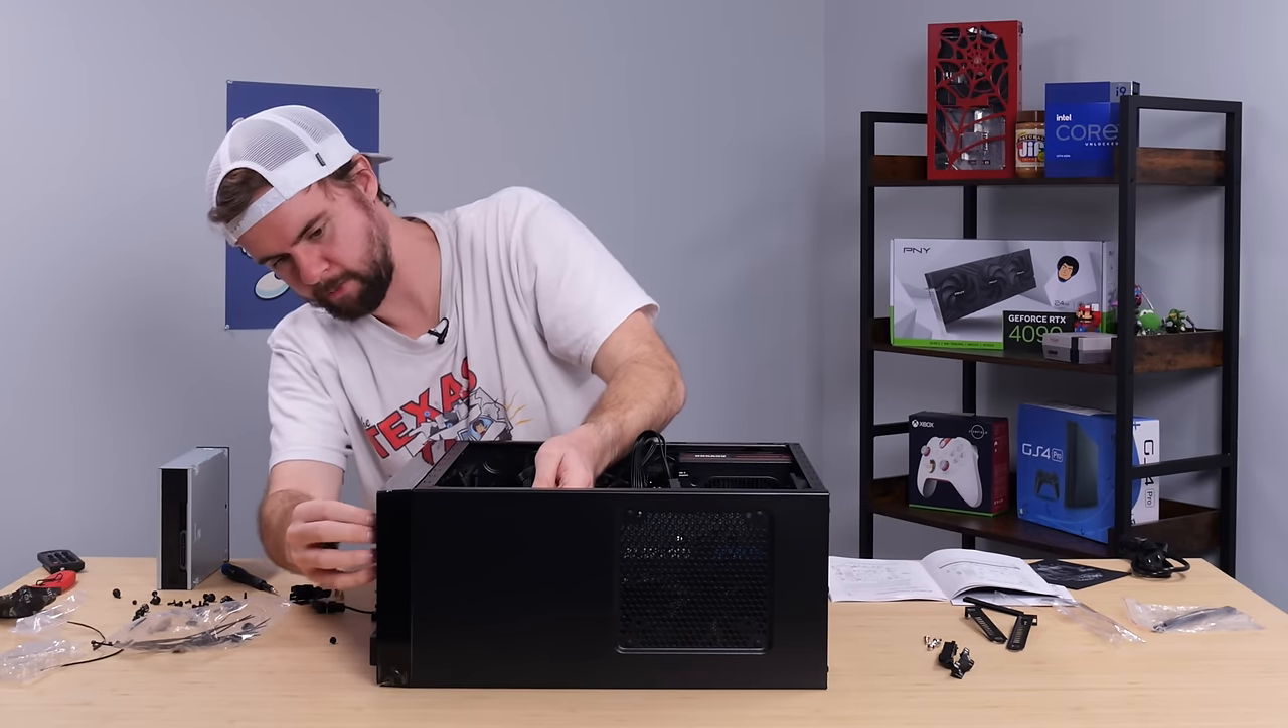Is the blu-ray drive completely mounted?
No.